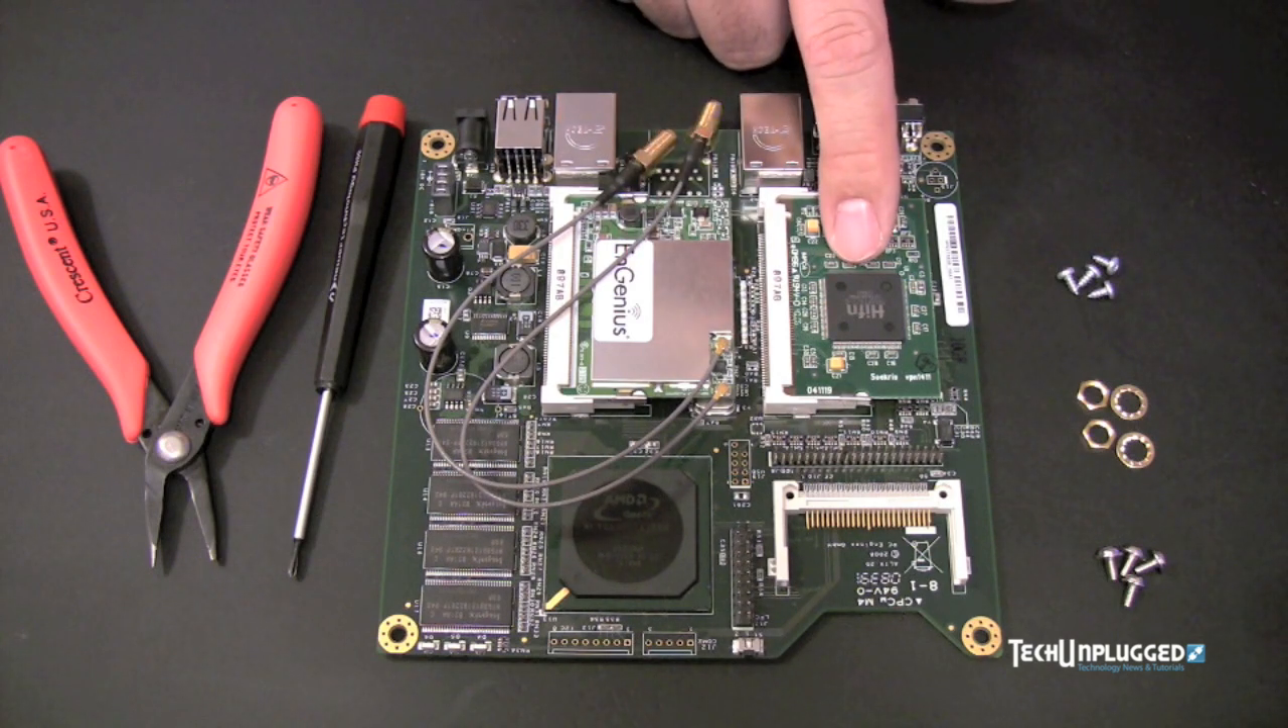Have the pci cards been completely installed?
Yes.